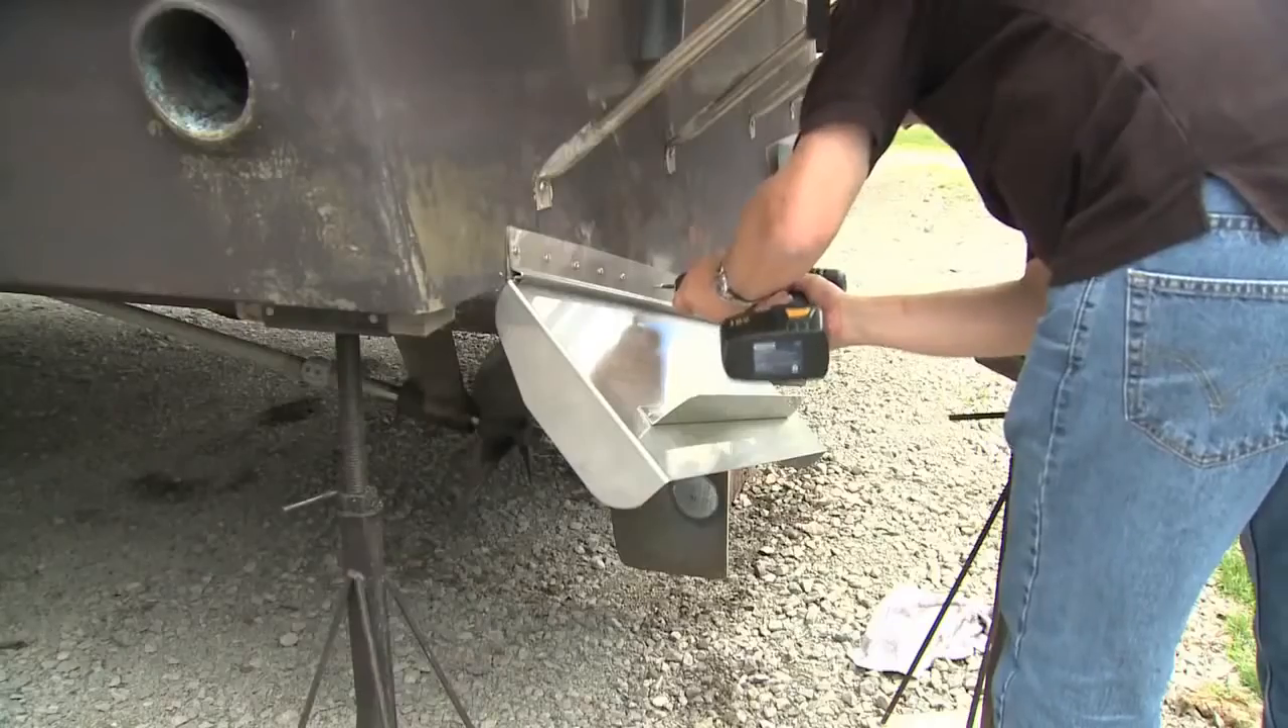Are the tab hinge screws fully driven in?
No.